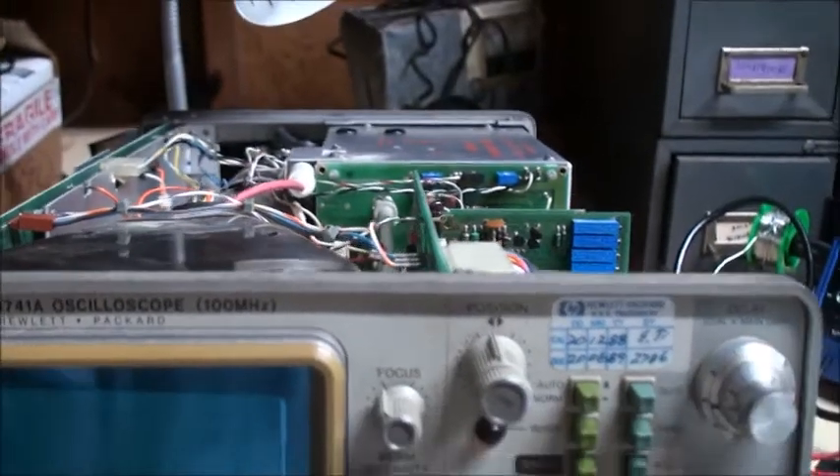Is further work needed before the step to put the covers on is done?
Yes.